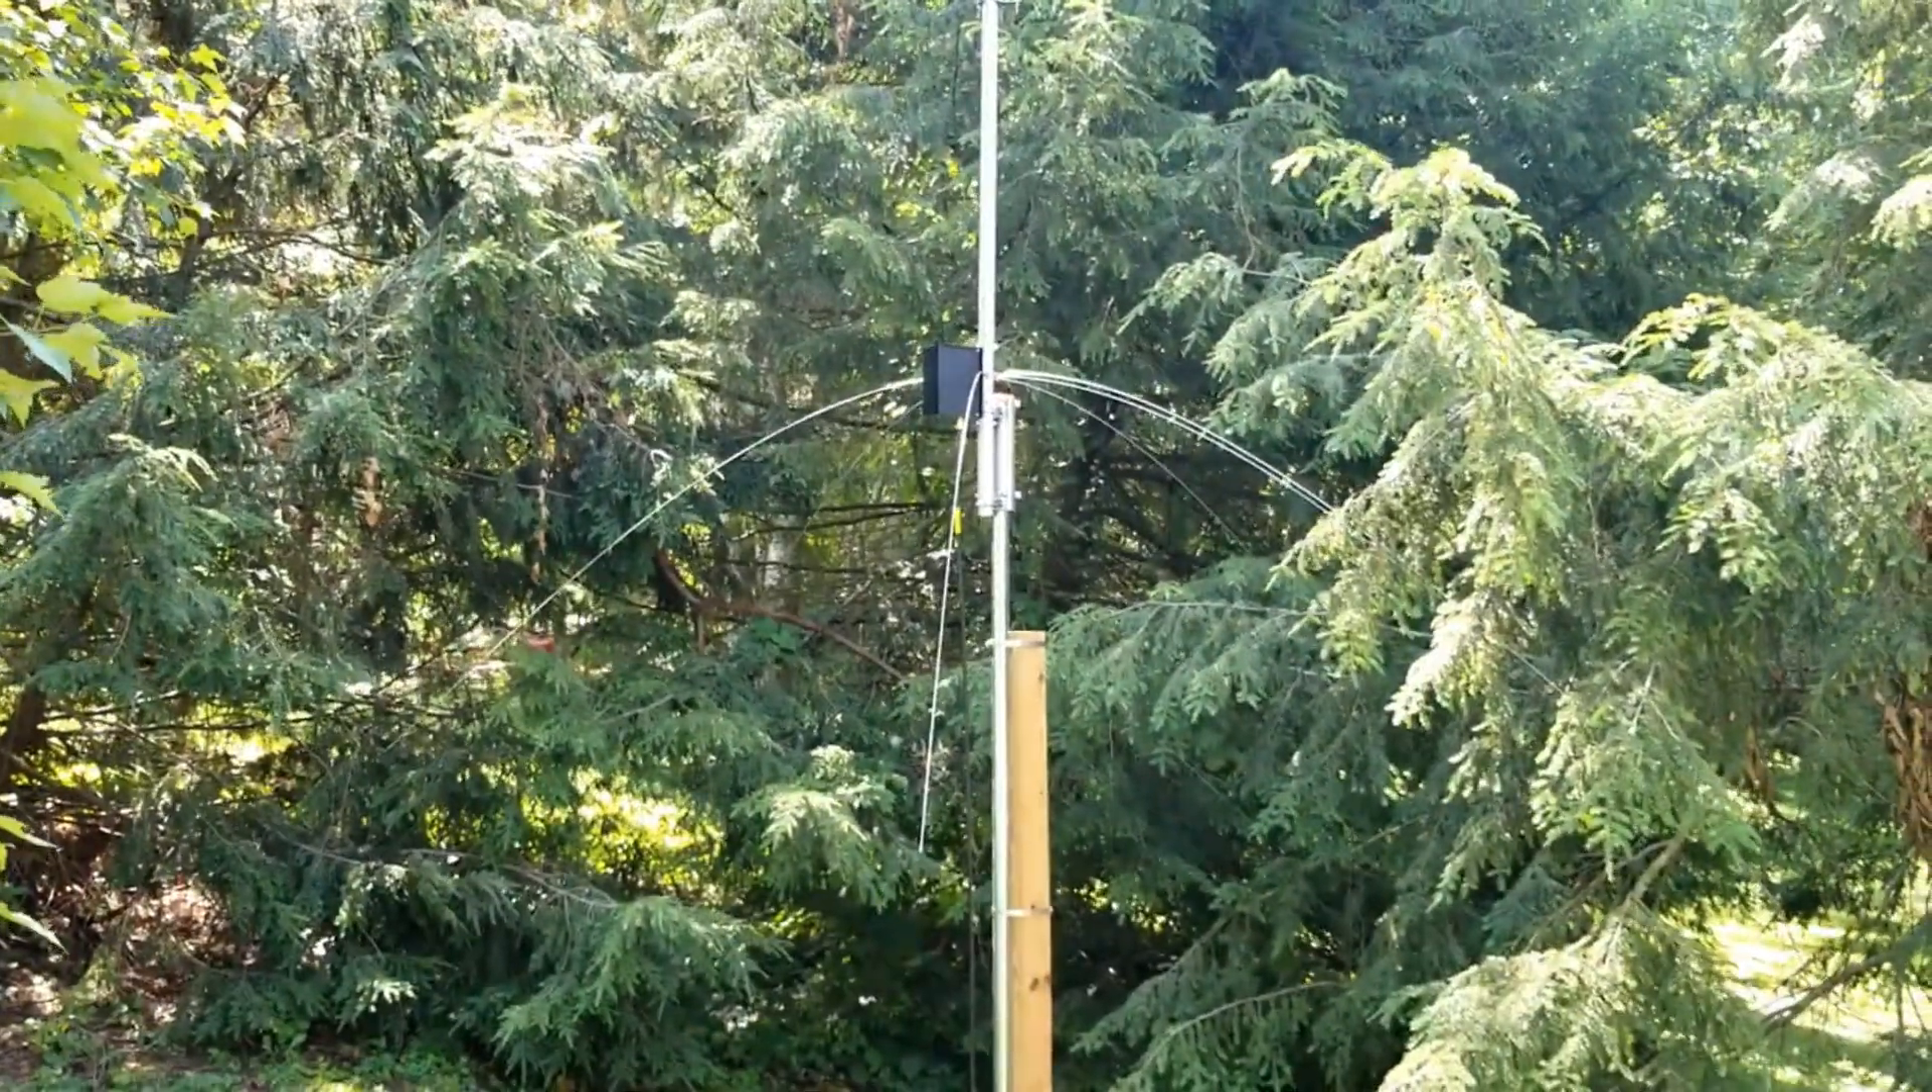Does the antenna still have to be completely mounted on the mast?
No.